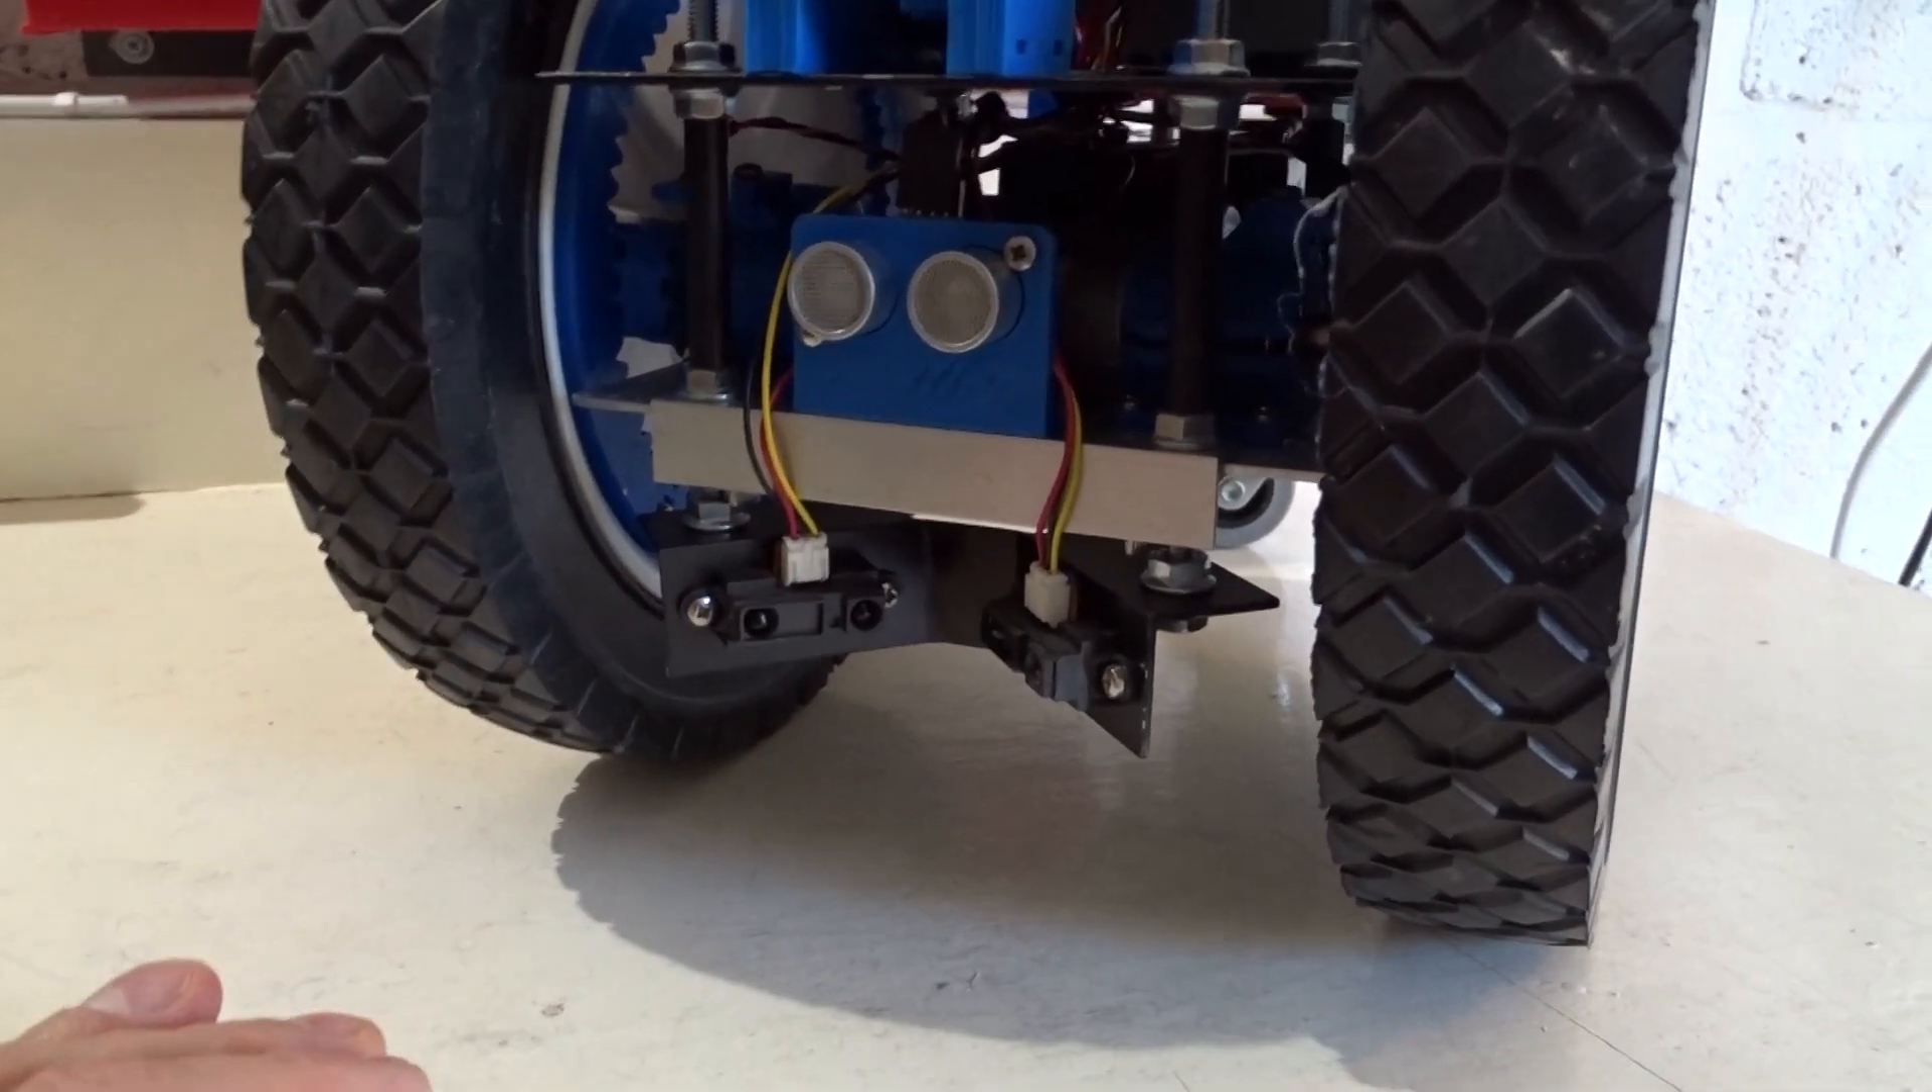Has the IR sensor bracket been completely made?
Yes.